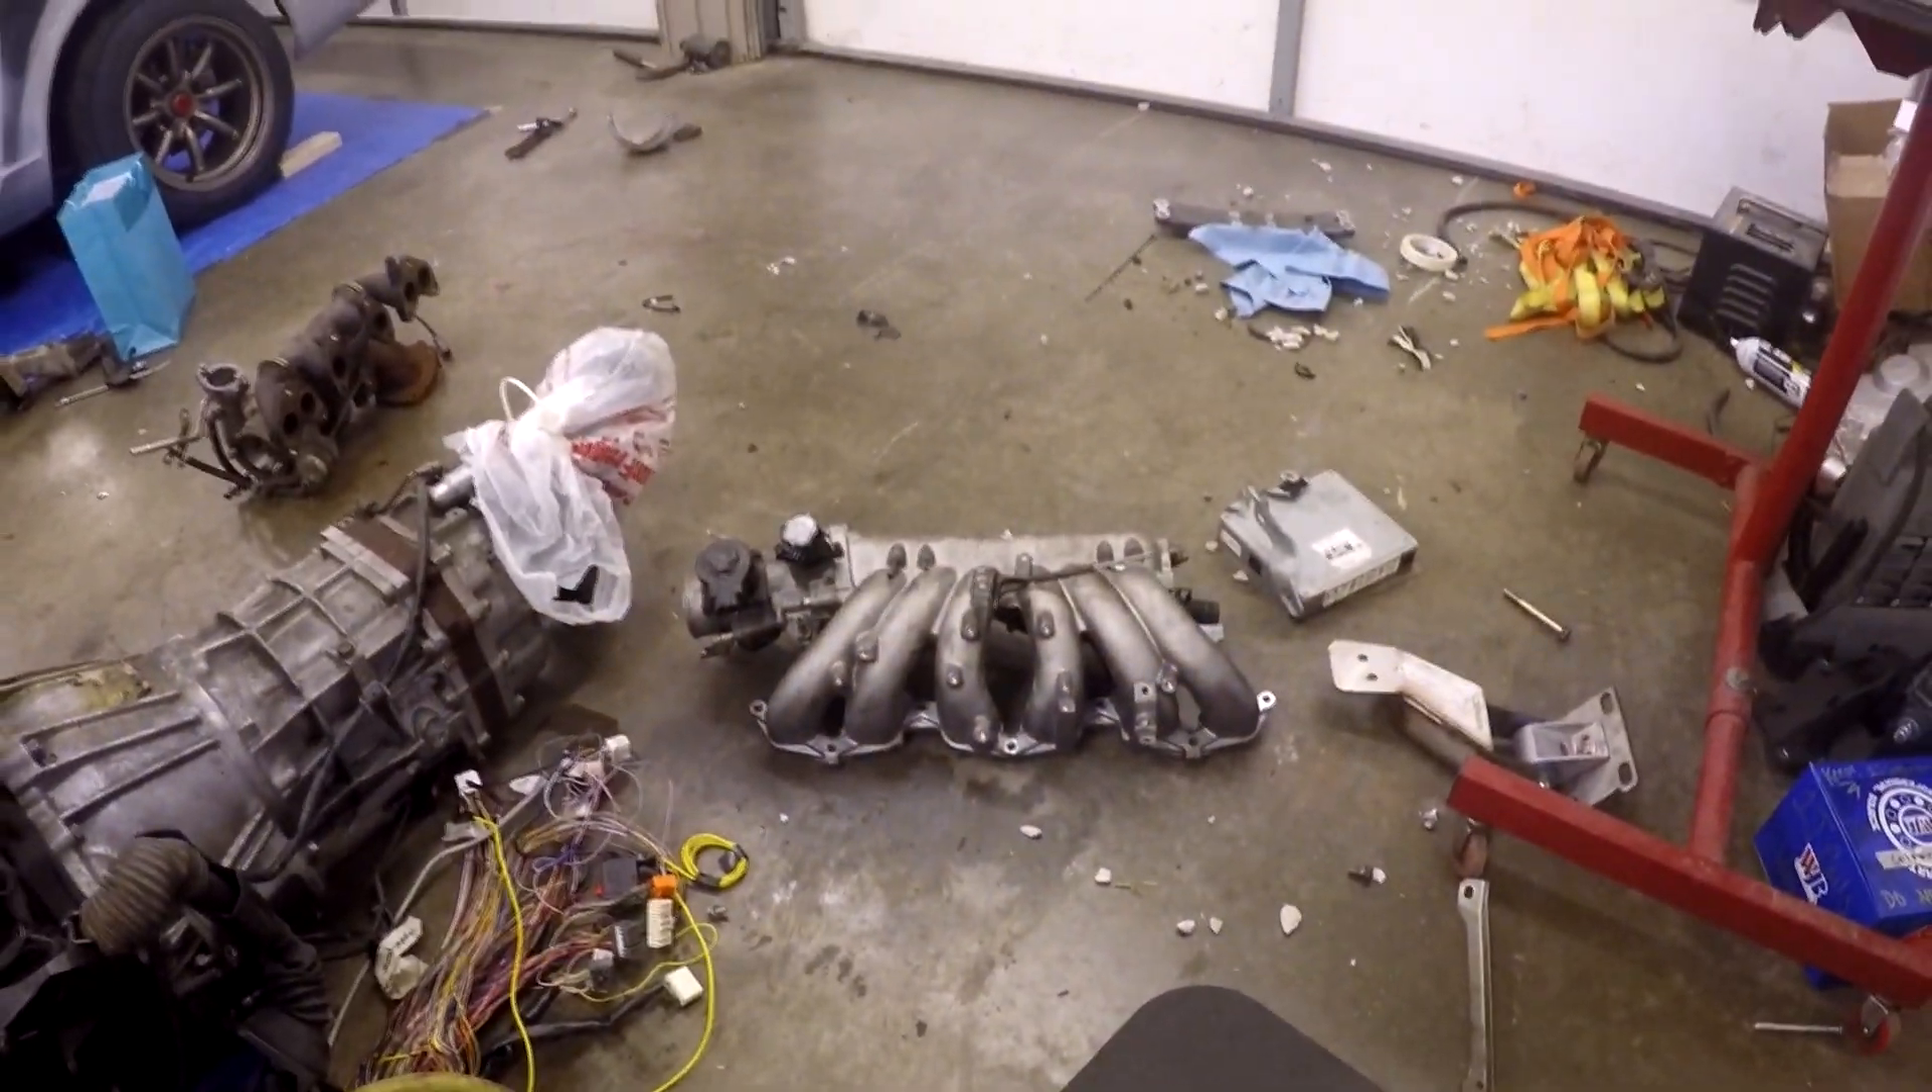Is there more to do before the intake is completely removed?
No.